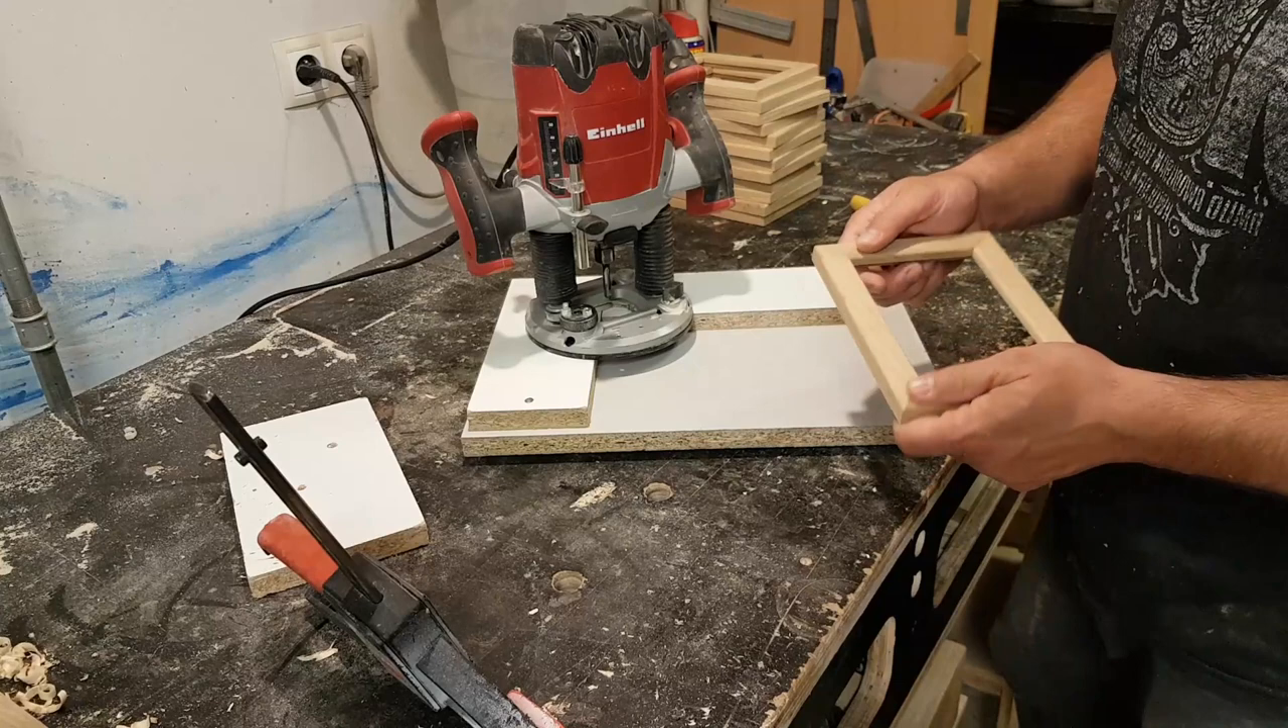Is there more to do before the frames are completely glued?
No.